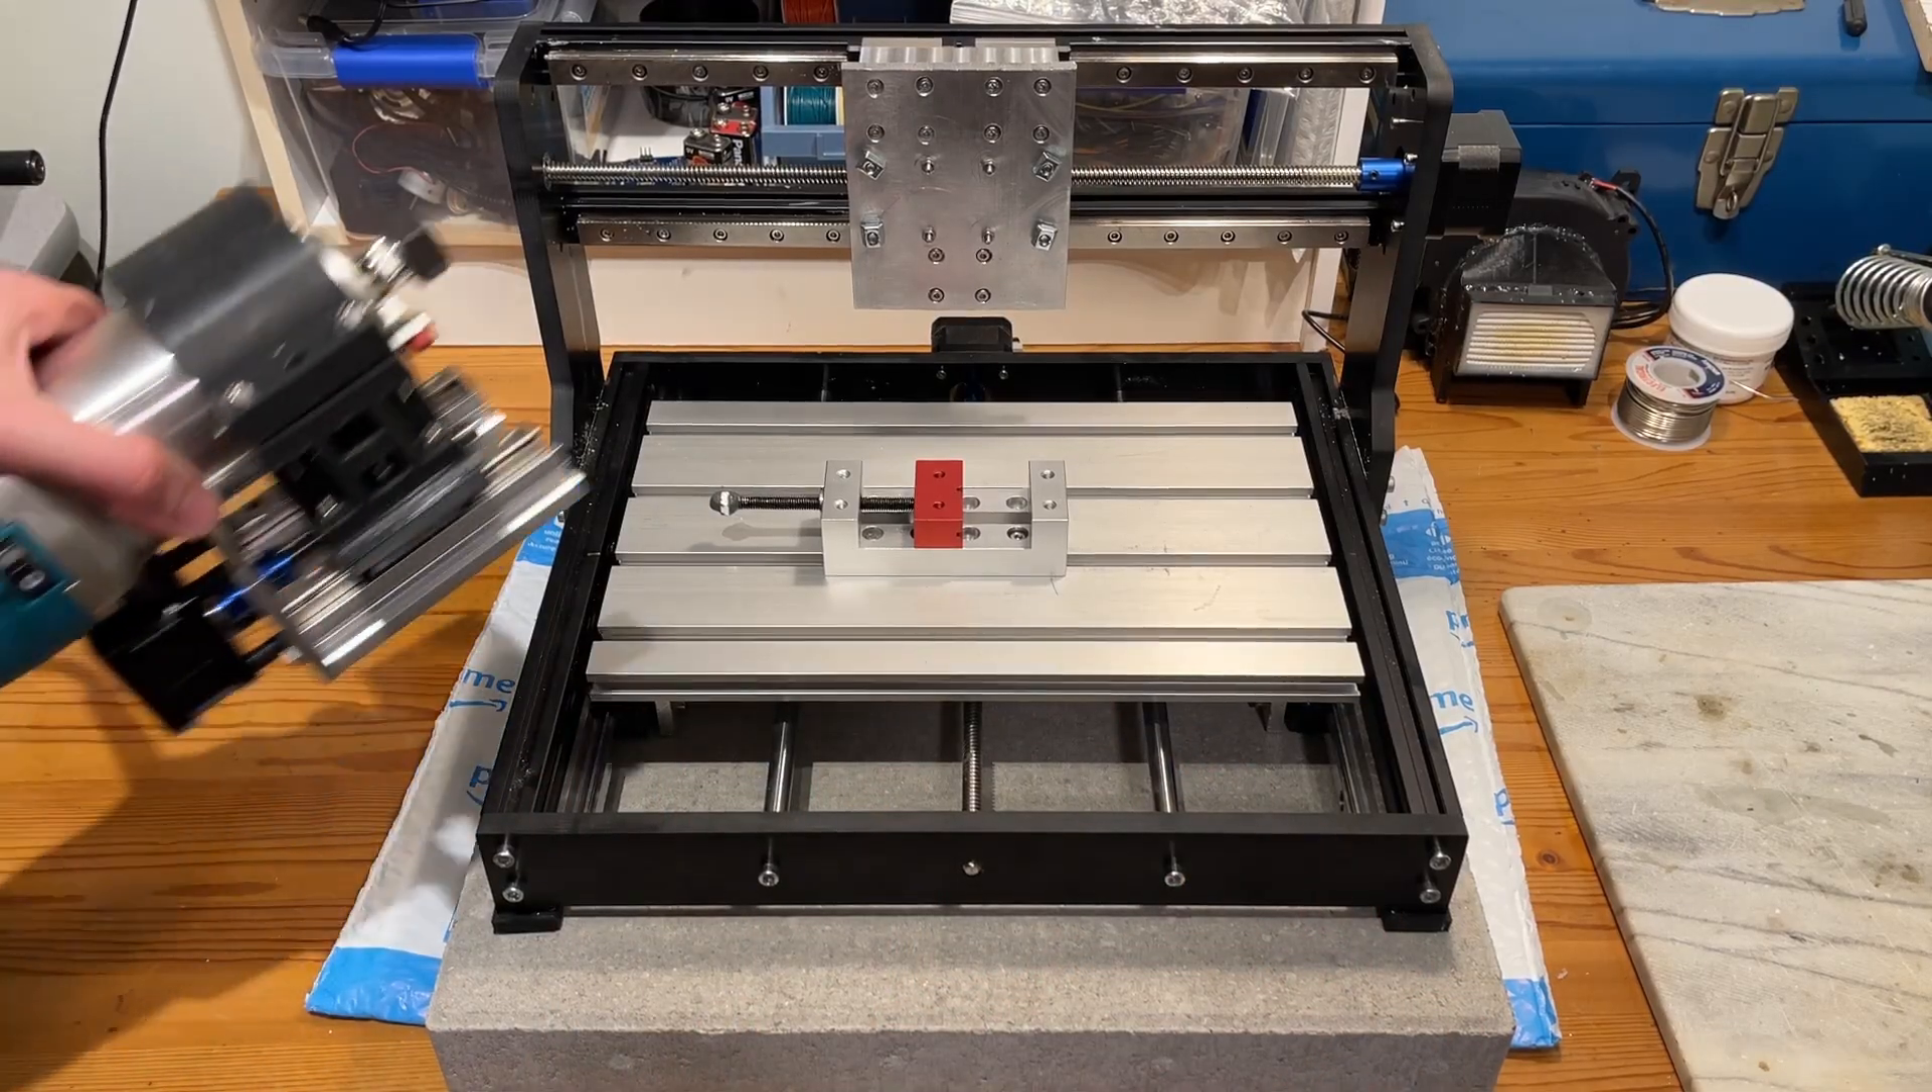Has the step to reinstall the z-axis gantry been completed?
No.